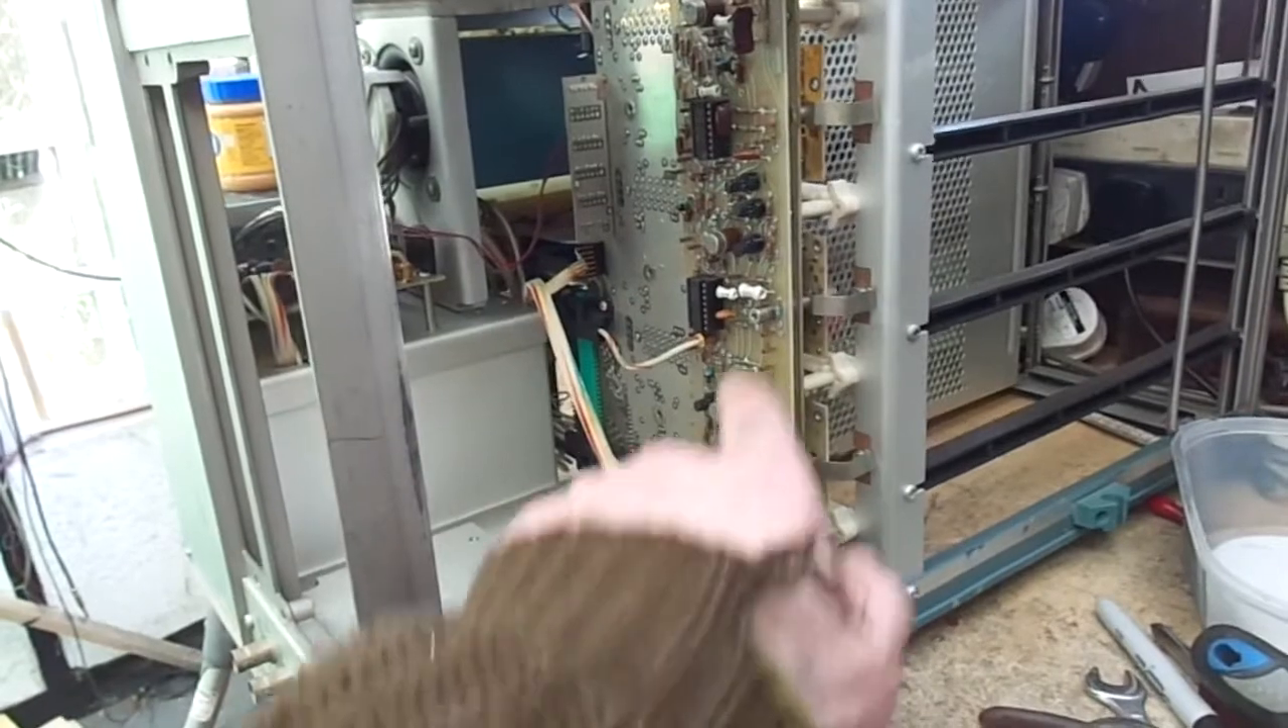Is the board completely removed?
No.